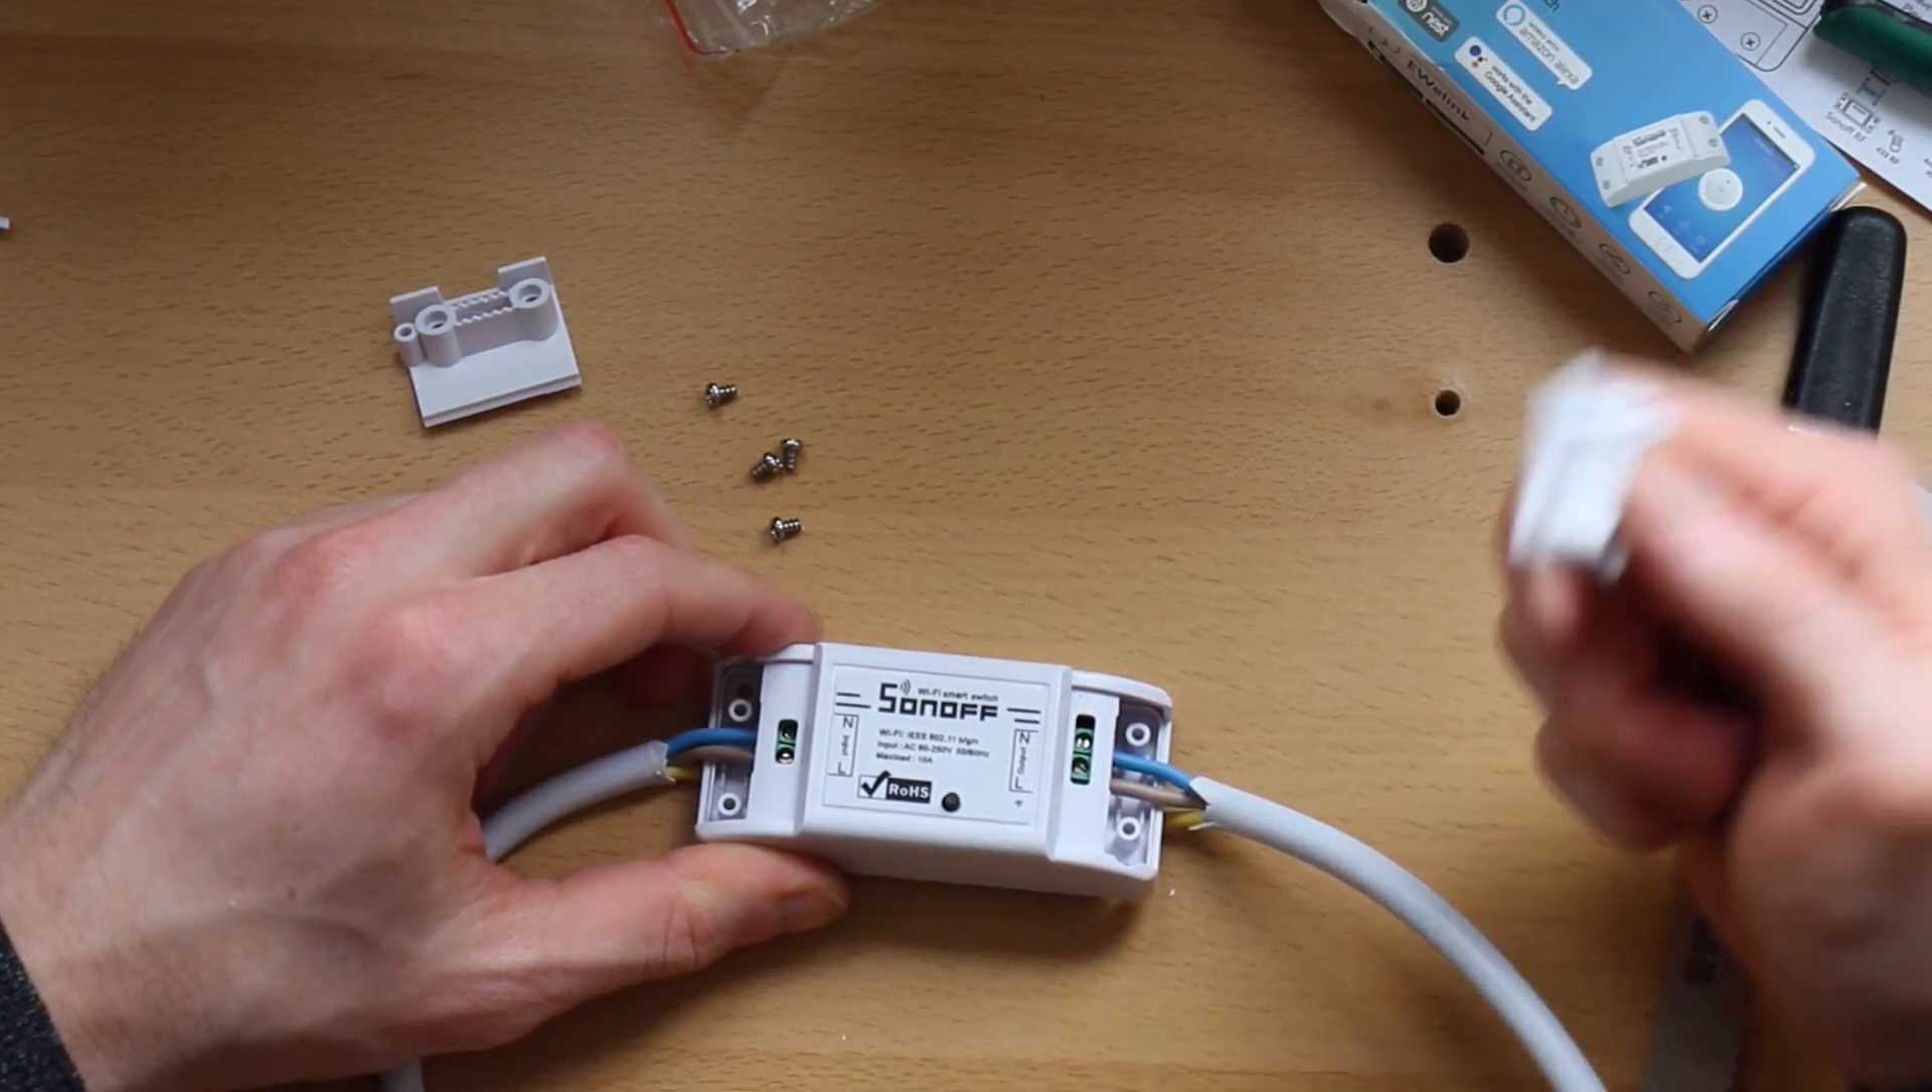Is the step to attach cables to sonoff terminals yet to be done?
No.